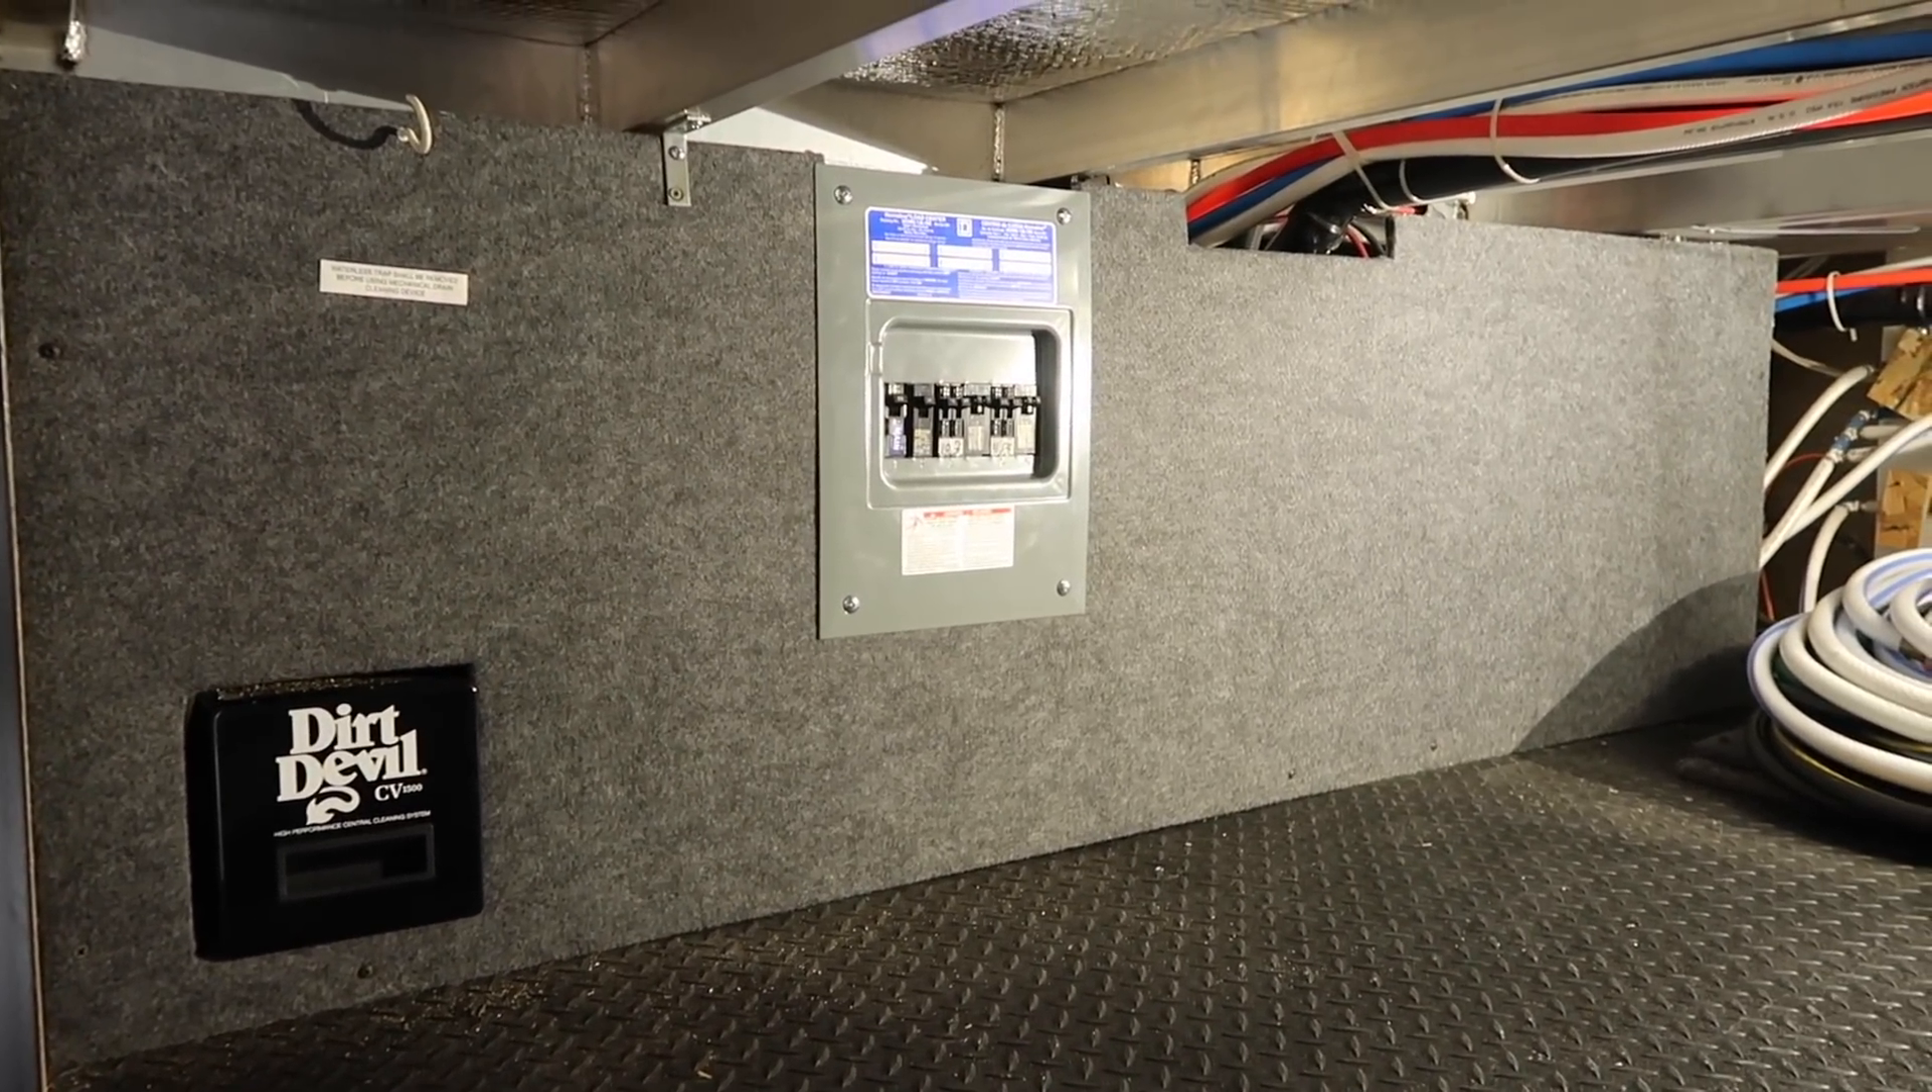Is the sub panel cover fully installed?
Yes.